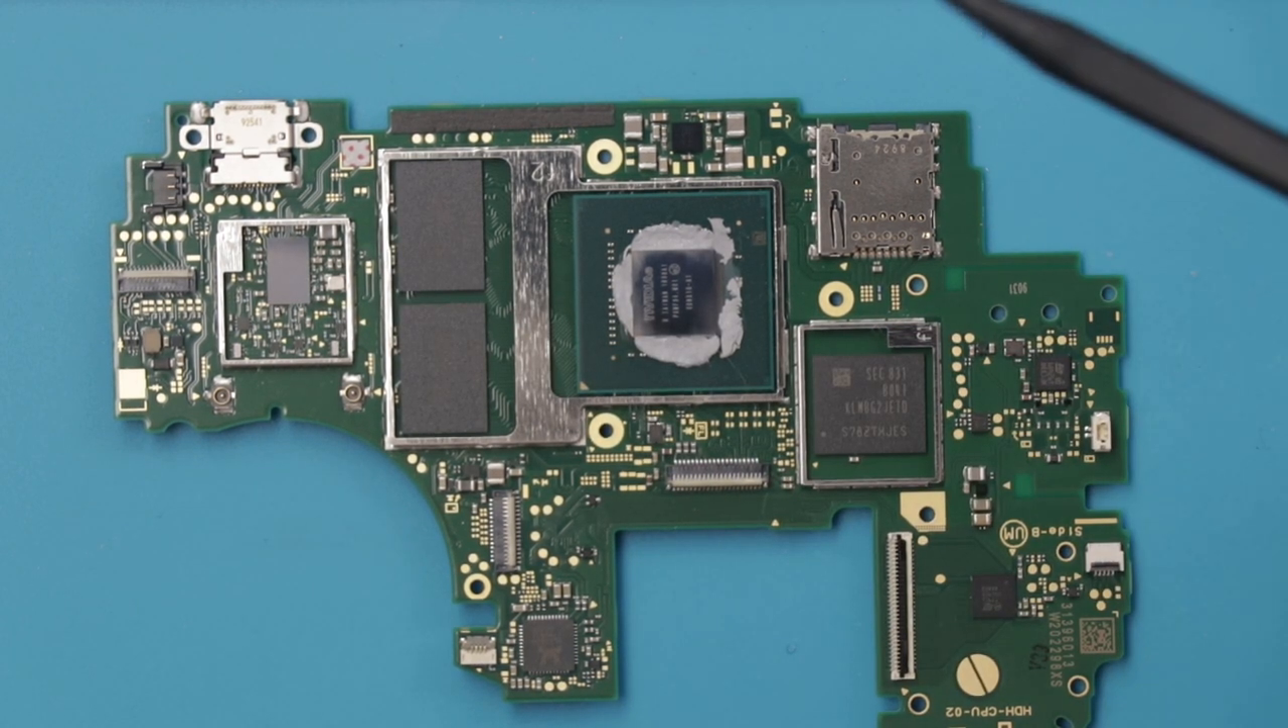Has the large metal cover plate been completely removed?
Yes.